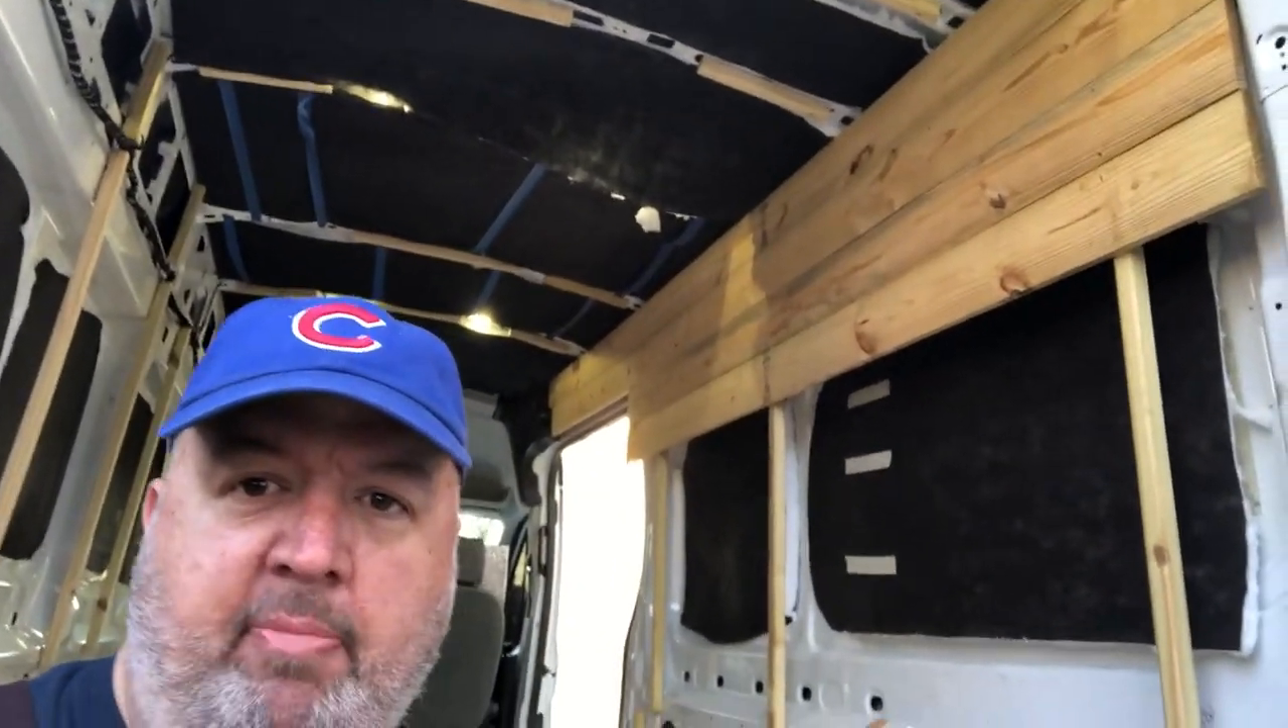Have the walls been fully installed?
No.